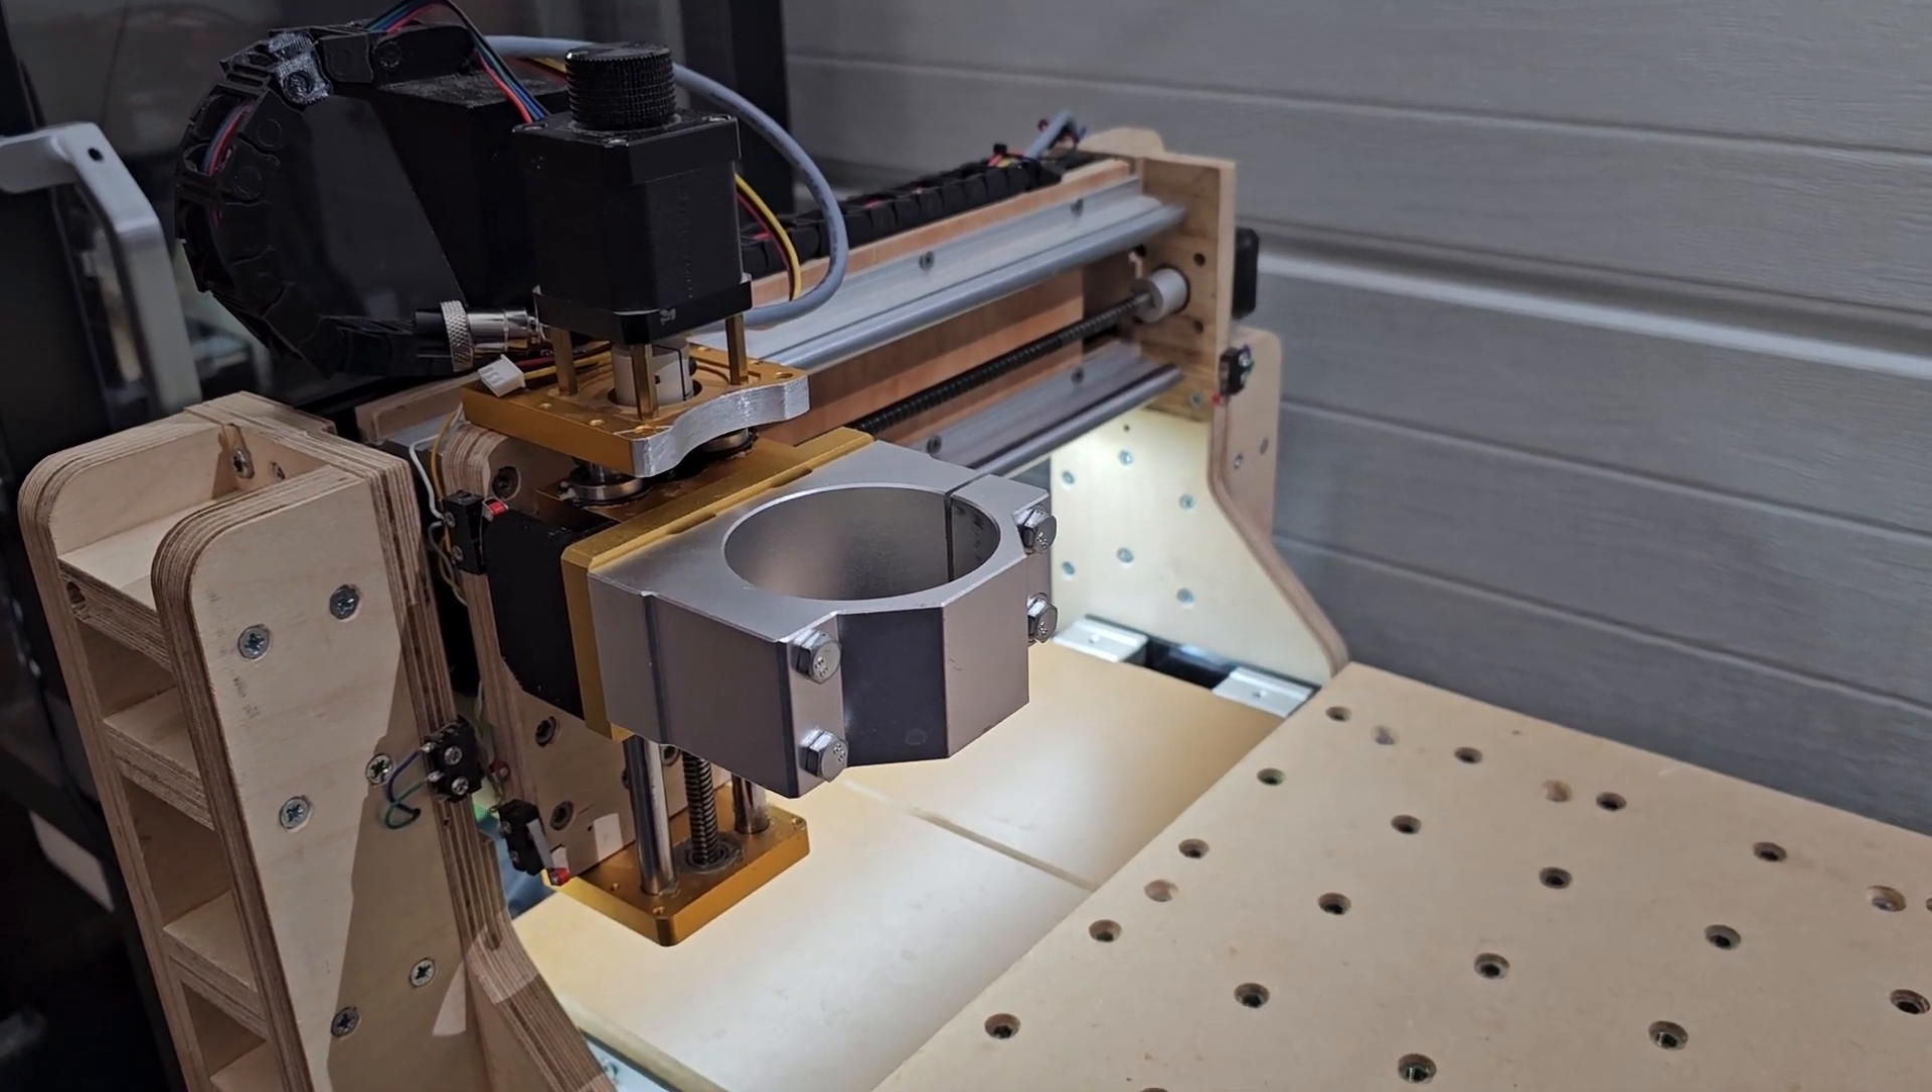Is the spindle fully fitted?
No.